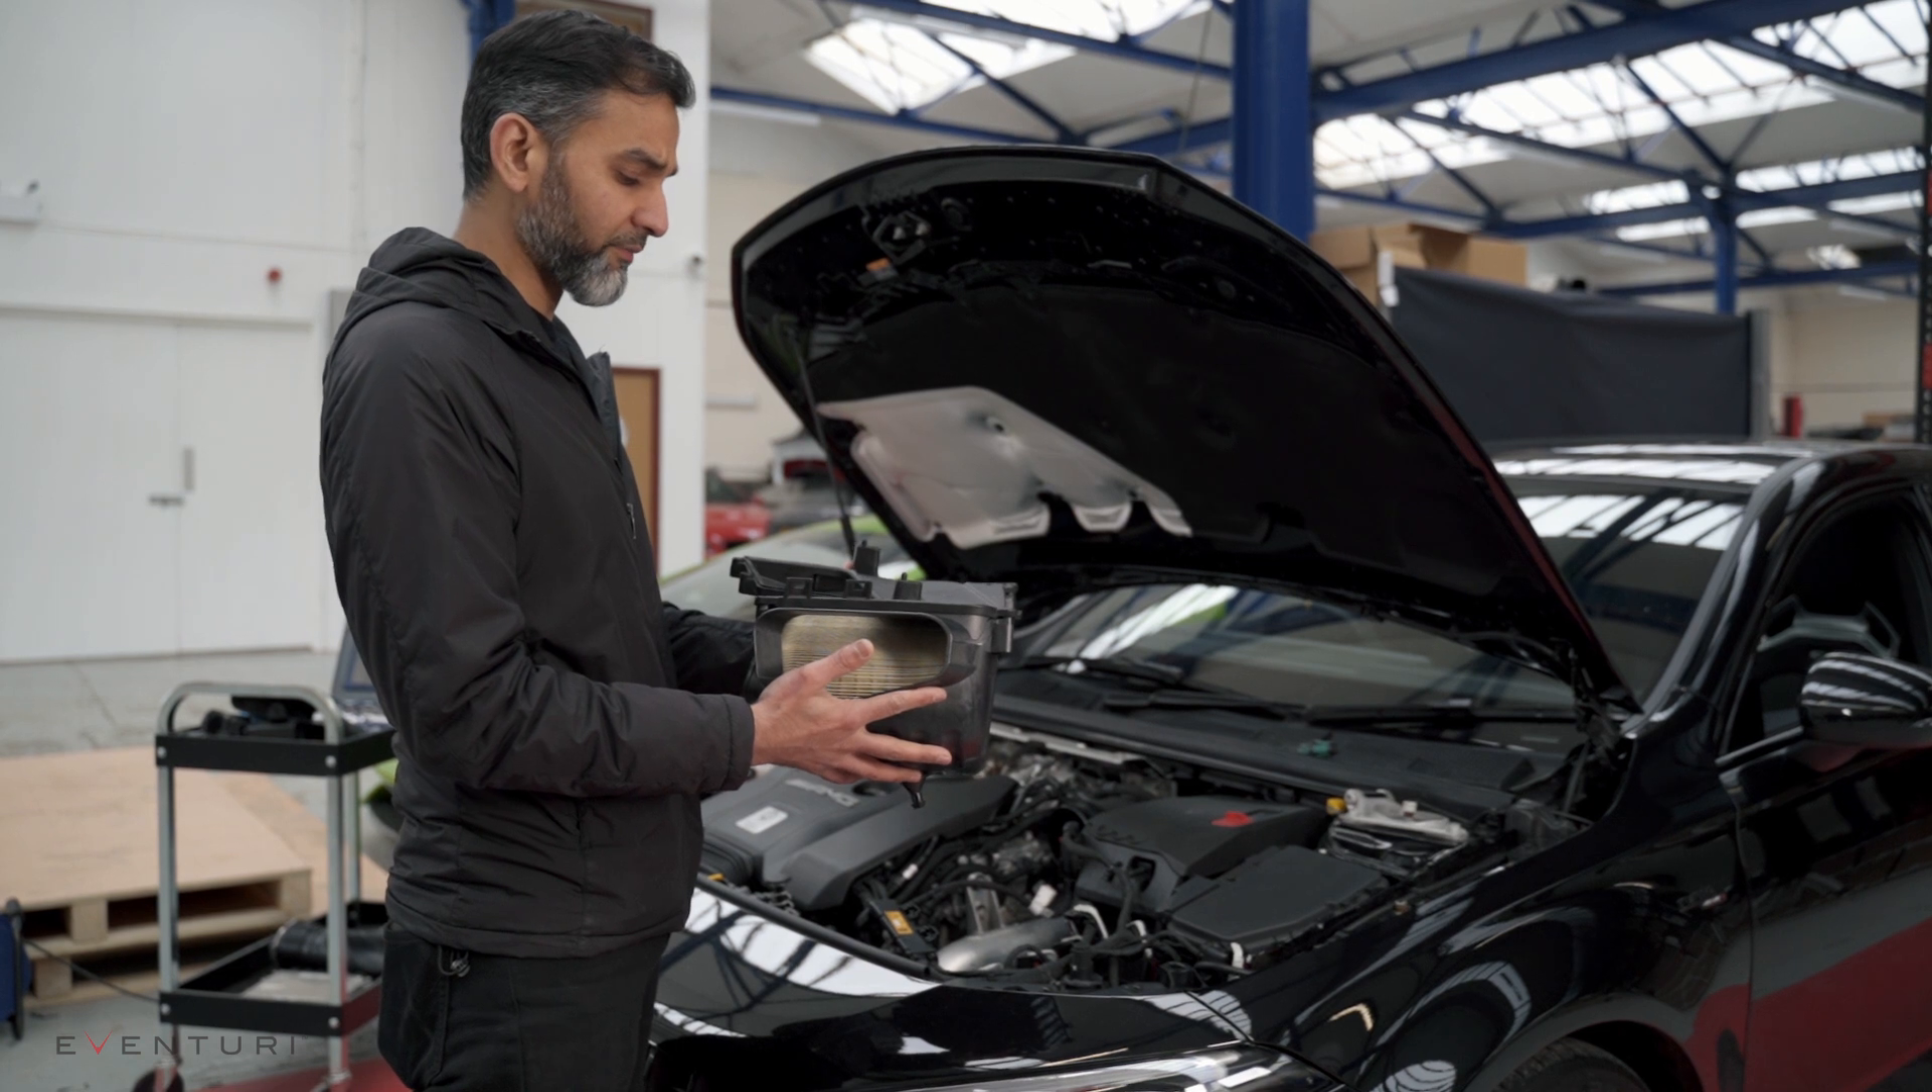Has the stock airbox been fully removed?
Yes.